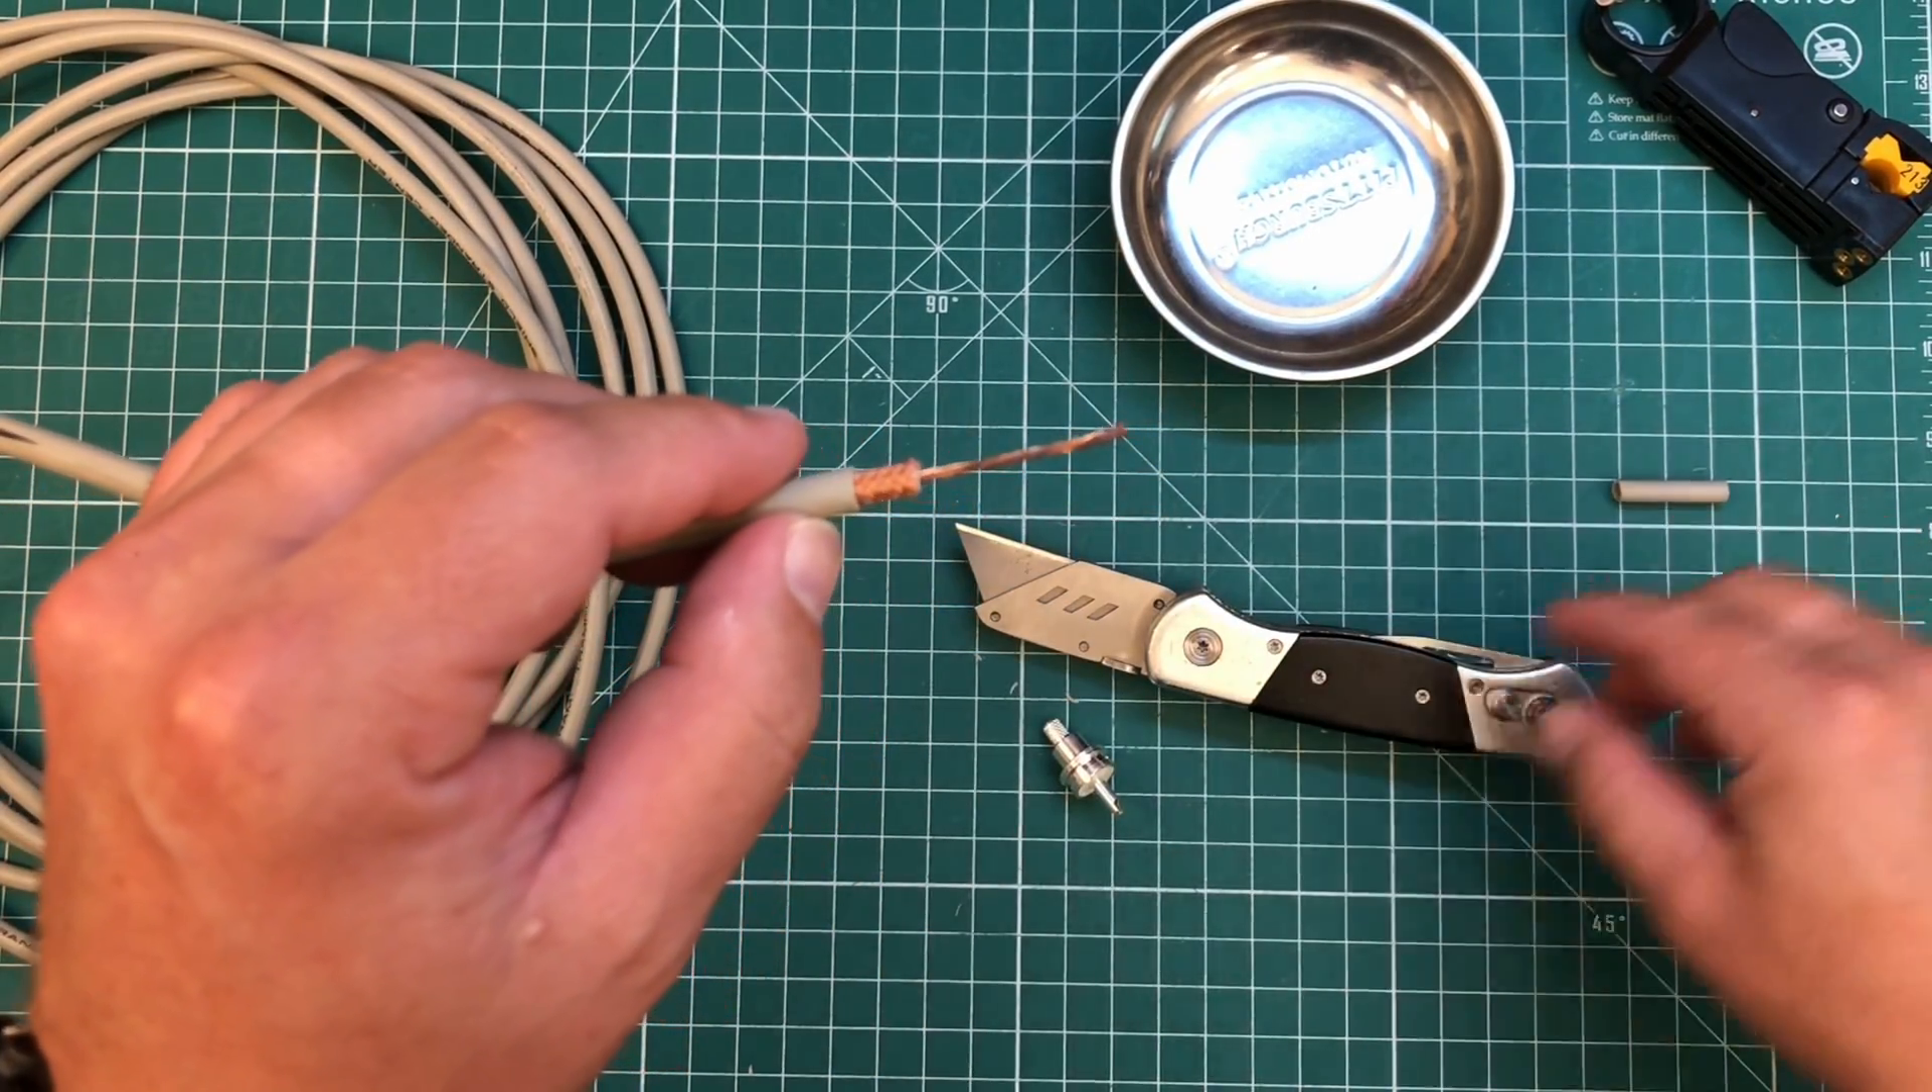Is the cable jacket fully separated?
Yes.